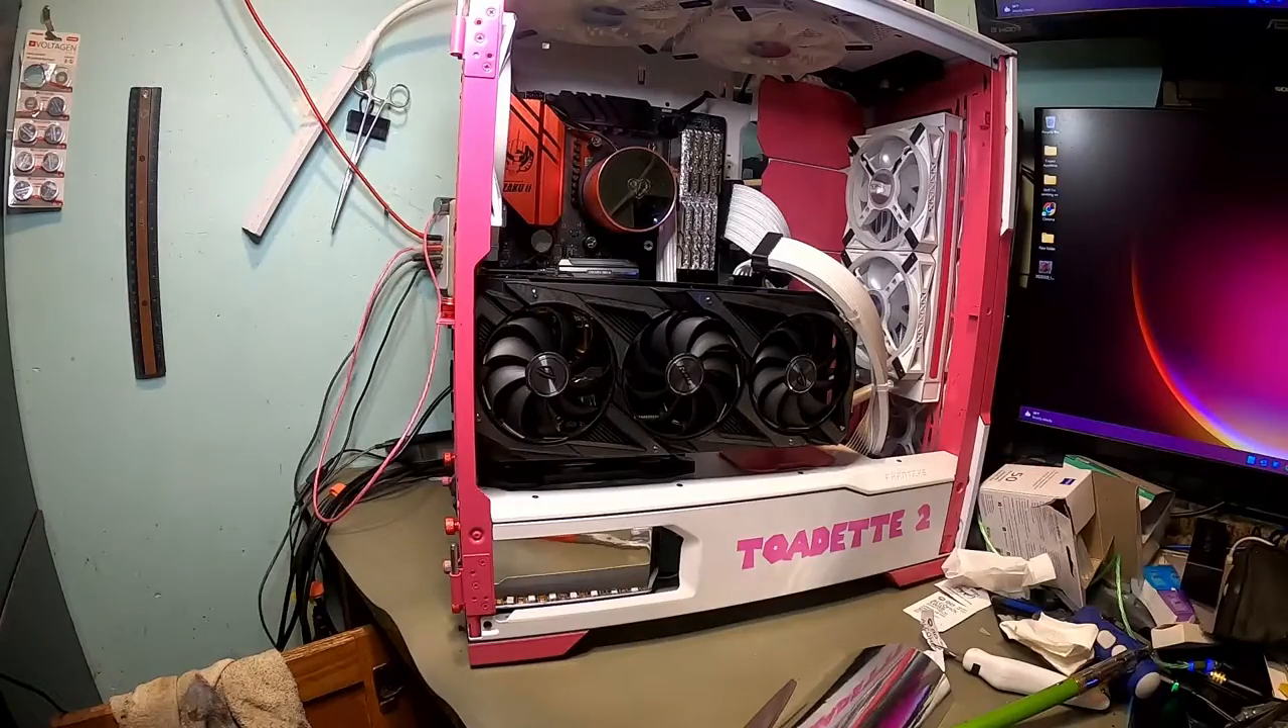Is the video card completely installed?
Yes.